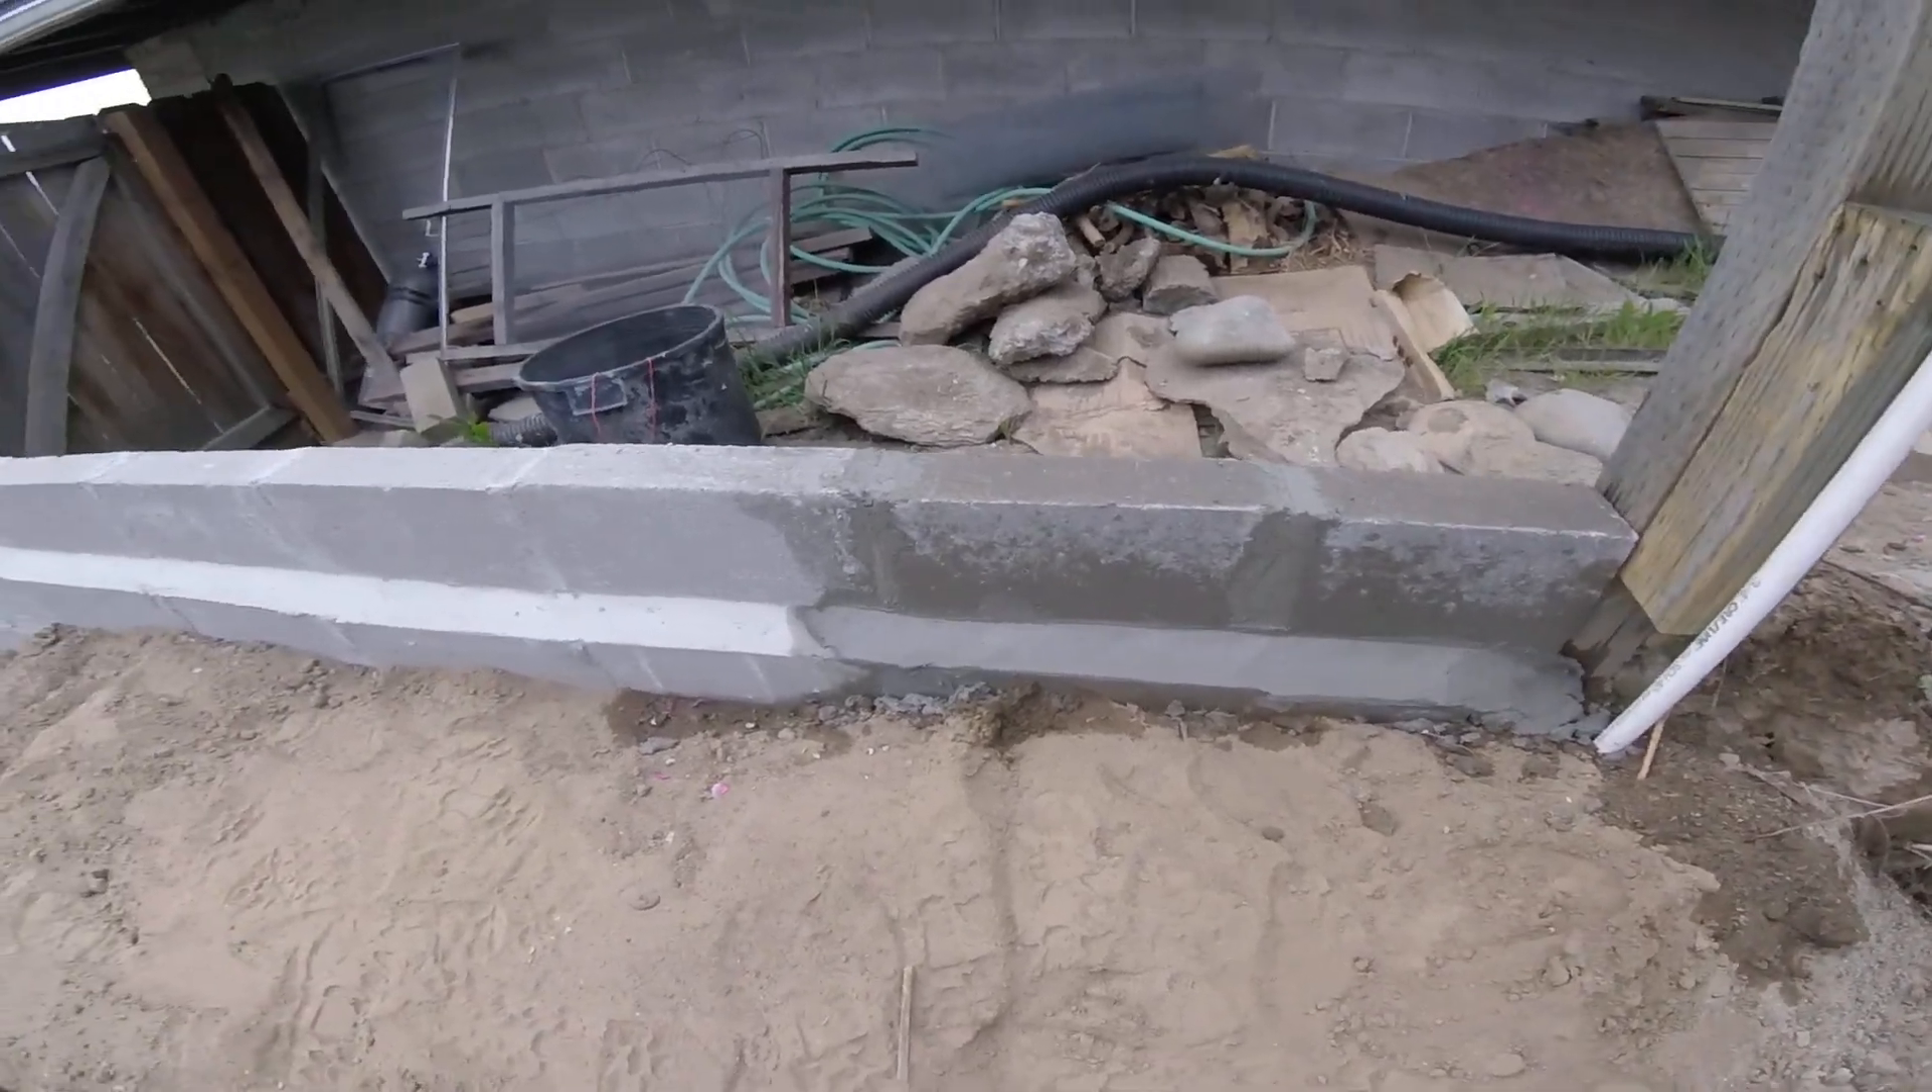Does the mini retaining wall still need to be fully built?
No.